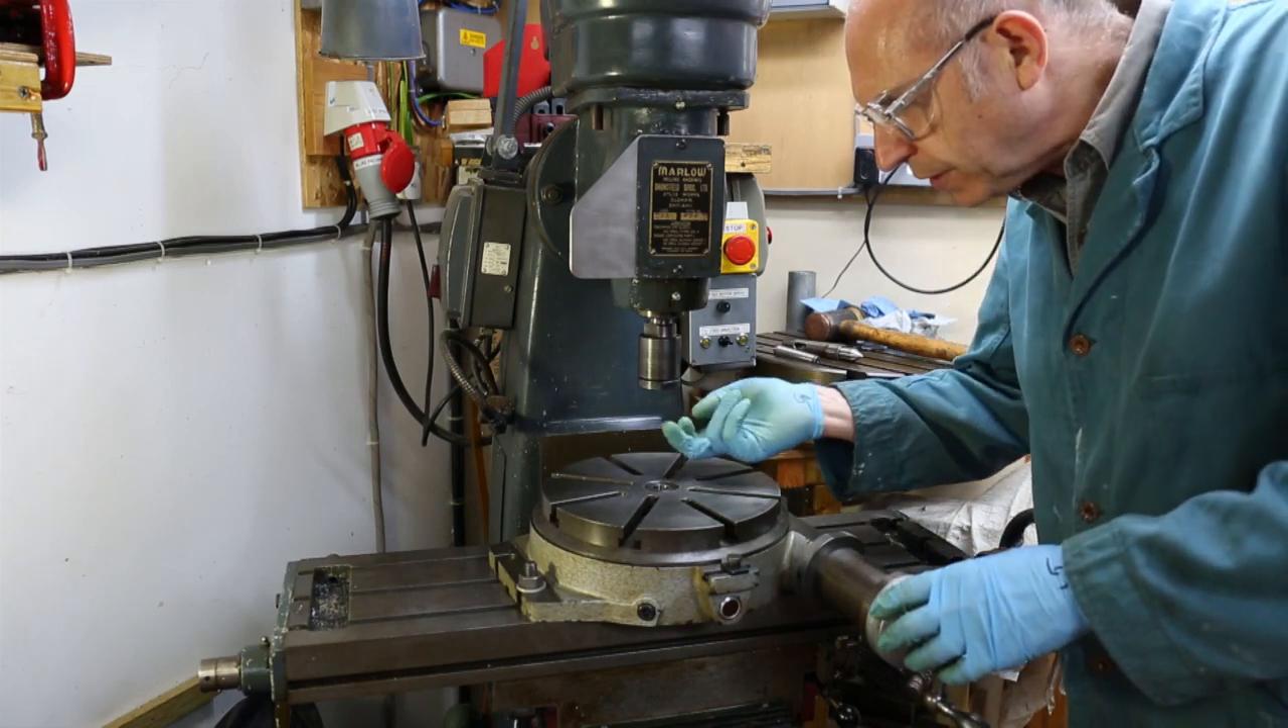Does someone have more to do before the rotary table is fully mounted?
No.